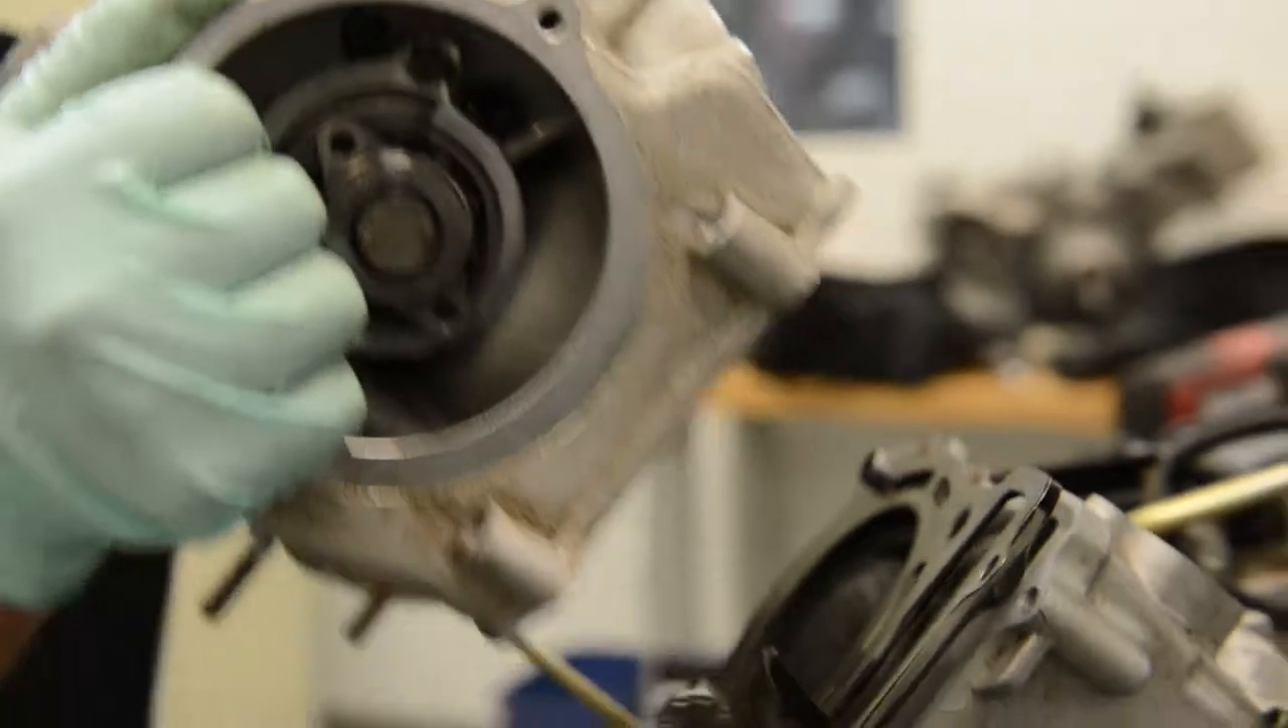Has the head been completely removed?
Yes.